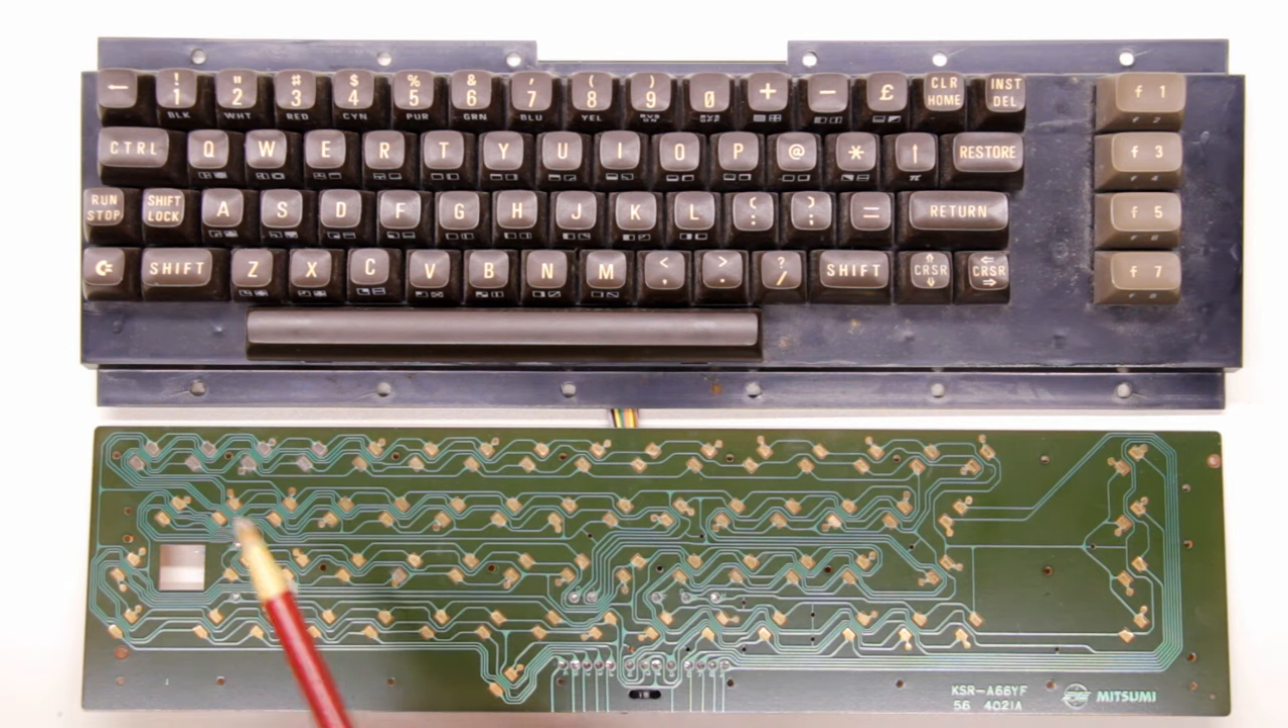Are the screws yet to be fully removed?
No.